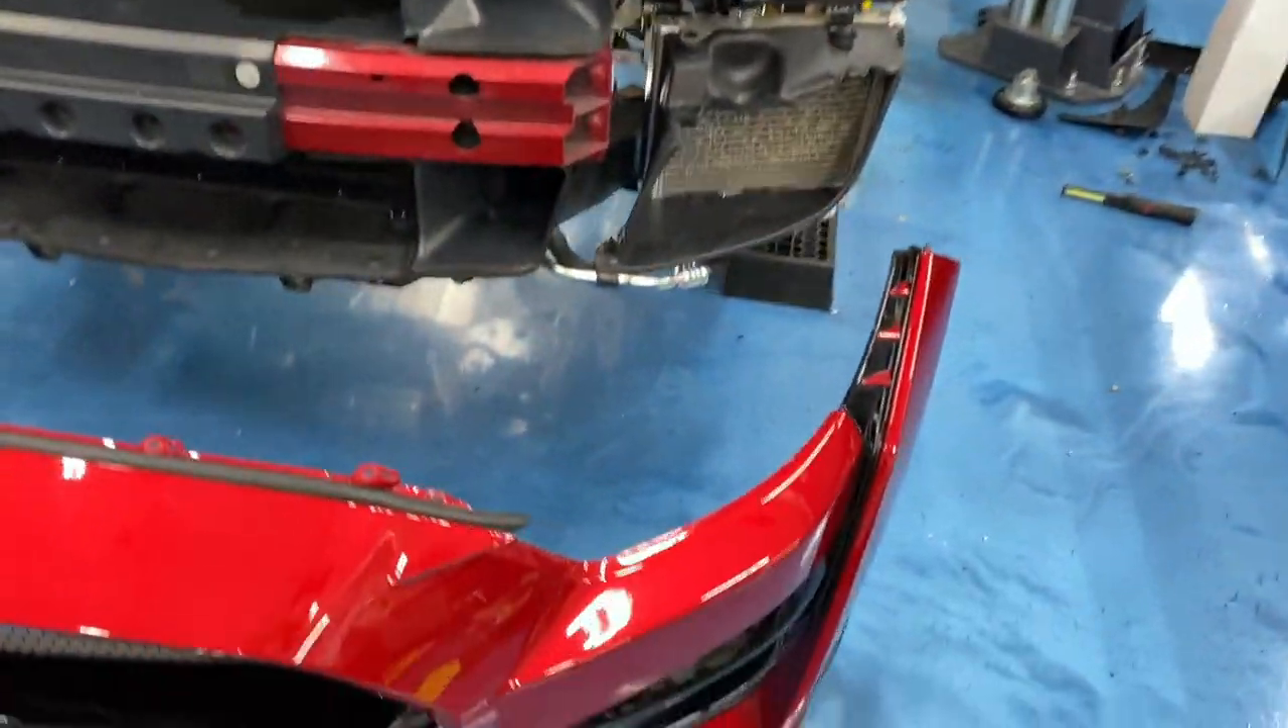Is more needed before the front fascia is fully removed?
No.